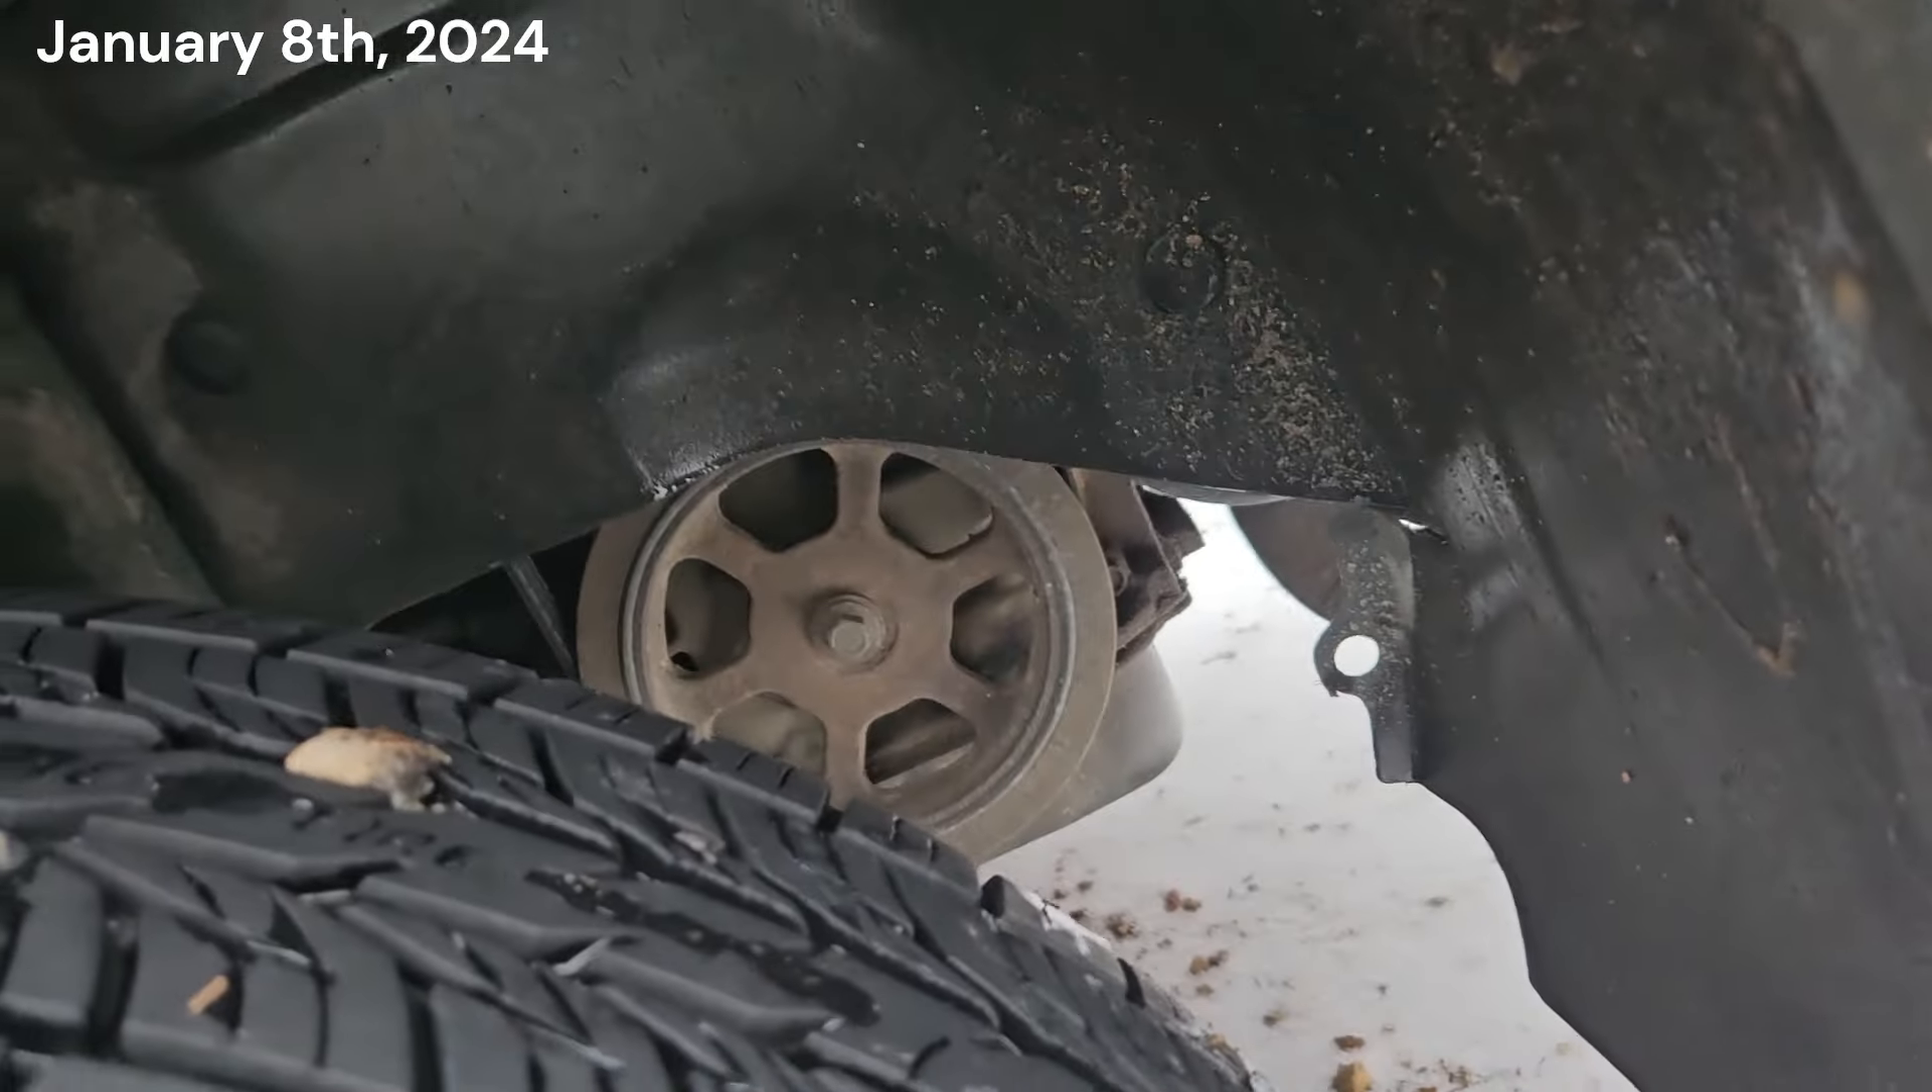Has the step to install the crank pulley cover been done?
No.